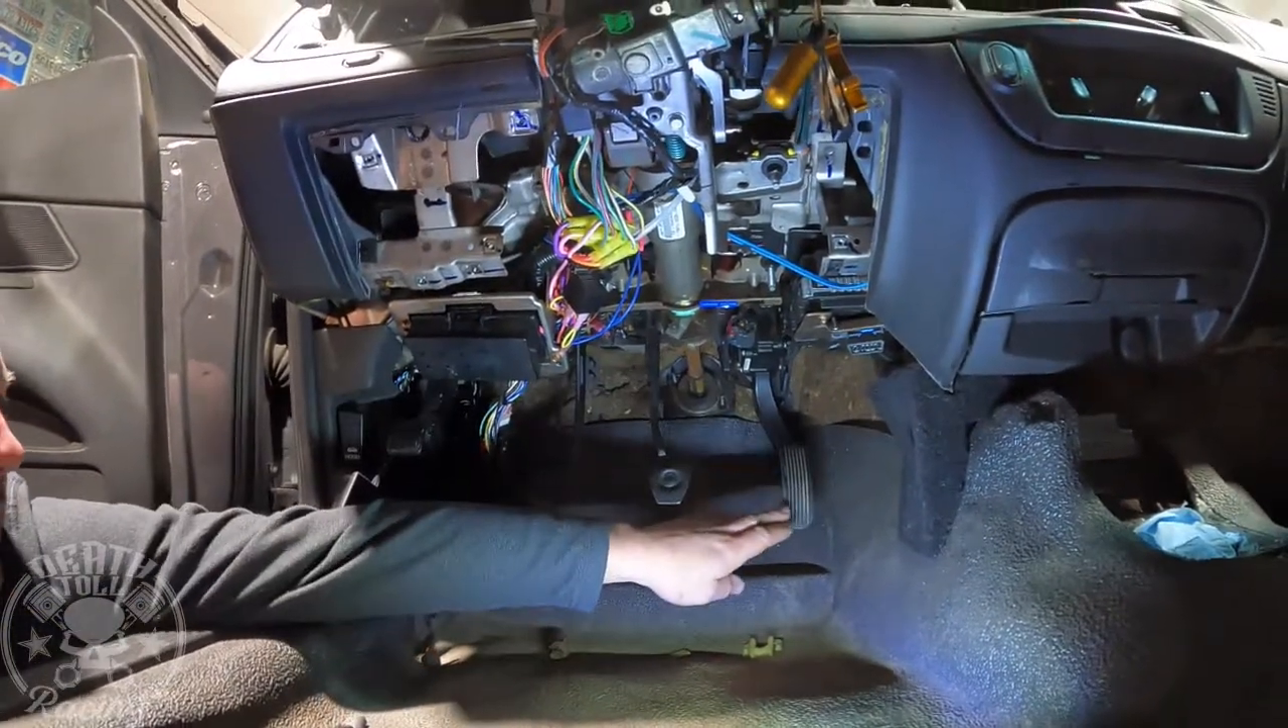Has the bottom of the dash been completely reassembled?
No.